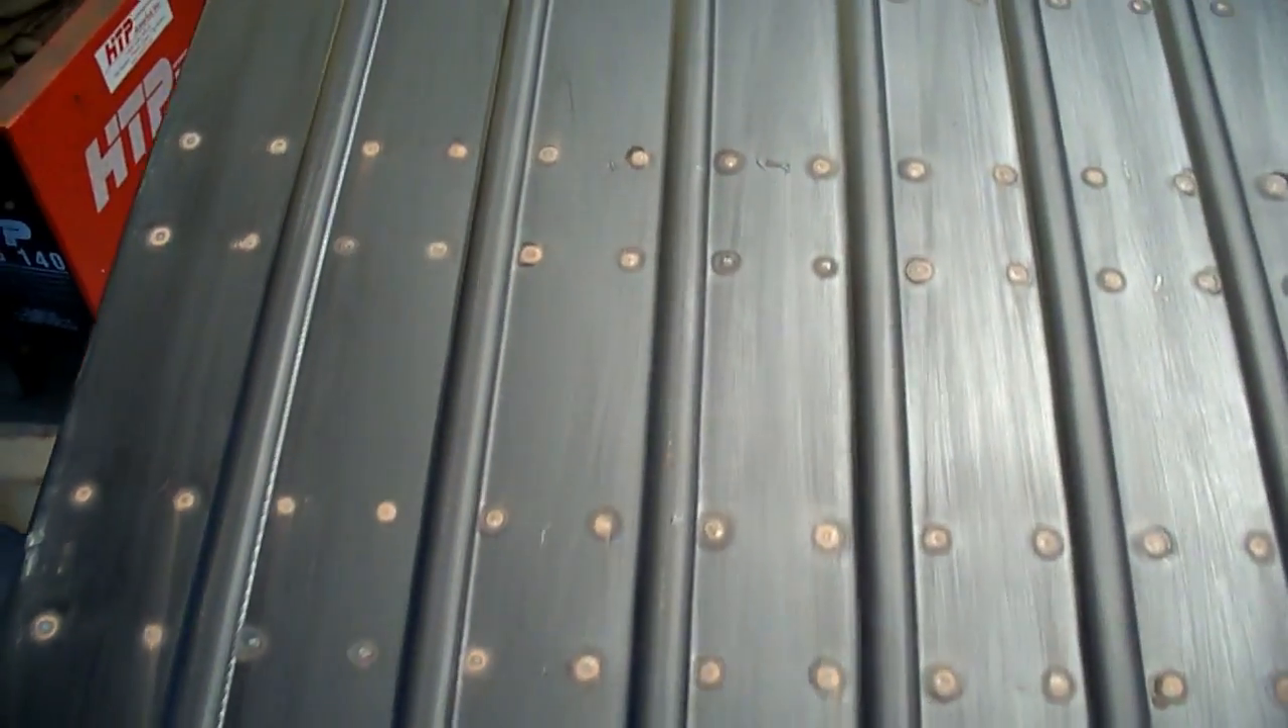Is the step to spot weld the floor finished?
Yes.